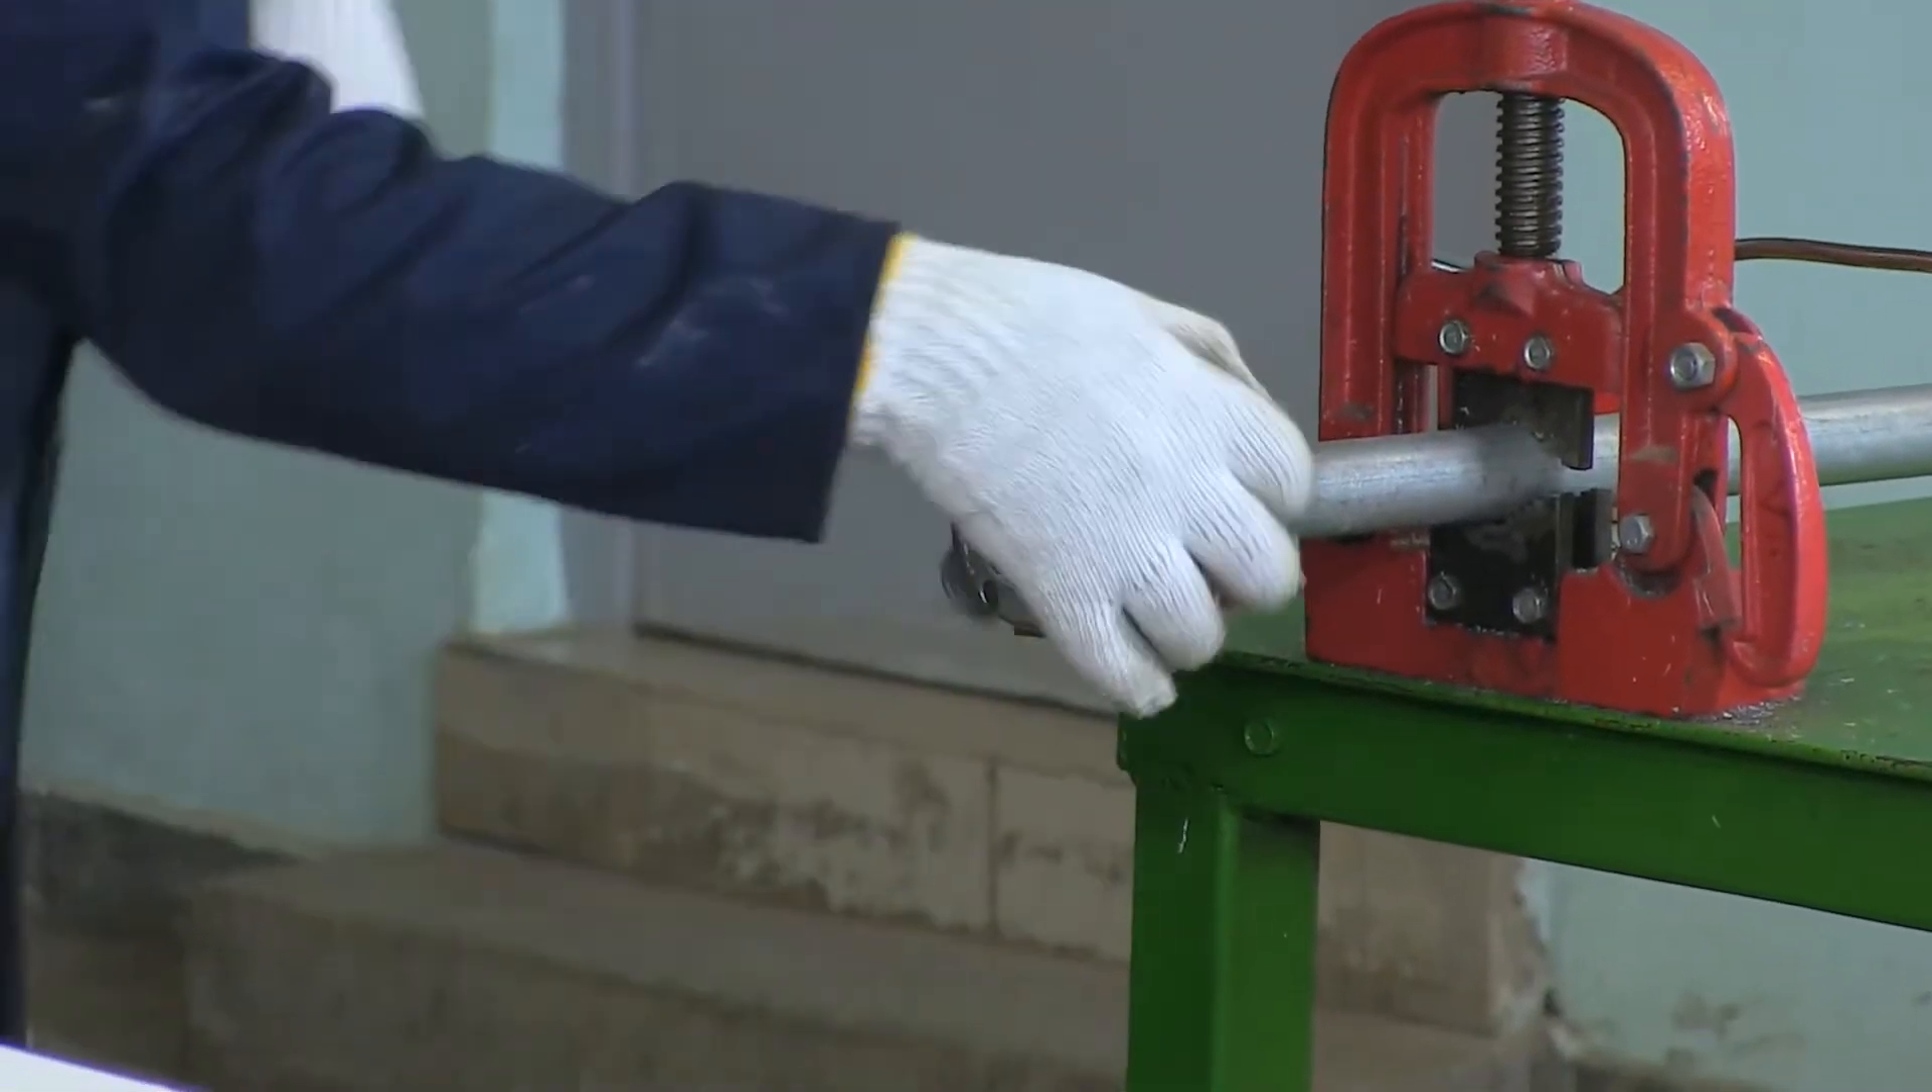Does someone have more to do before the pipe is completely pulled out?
Yes.